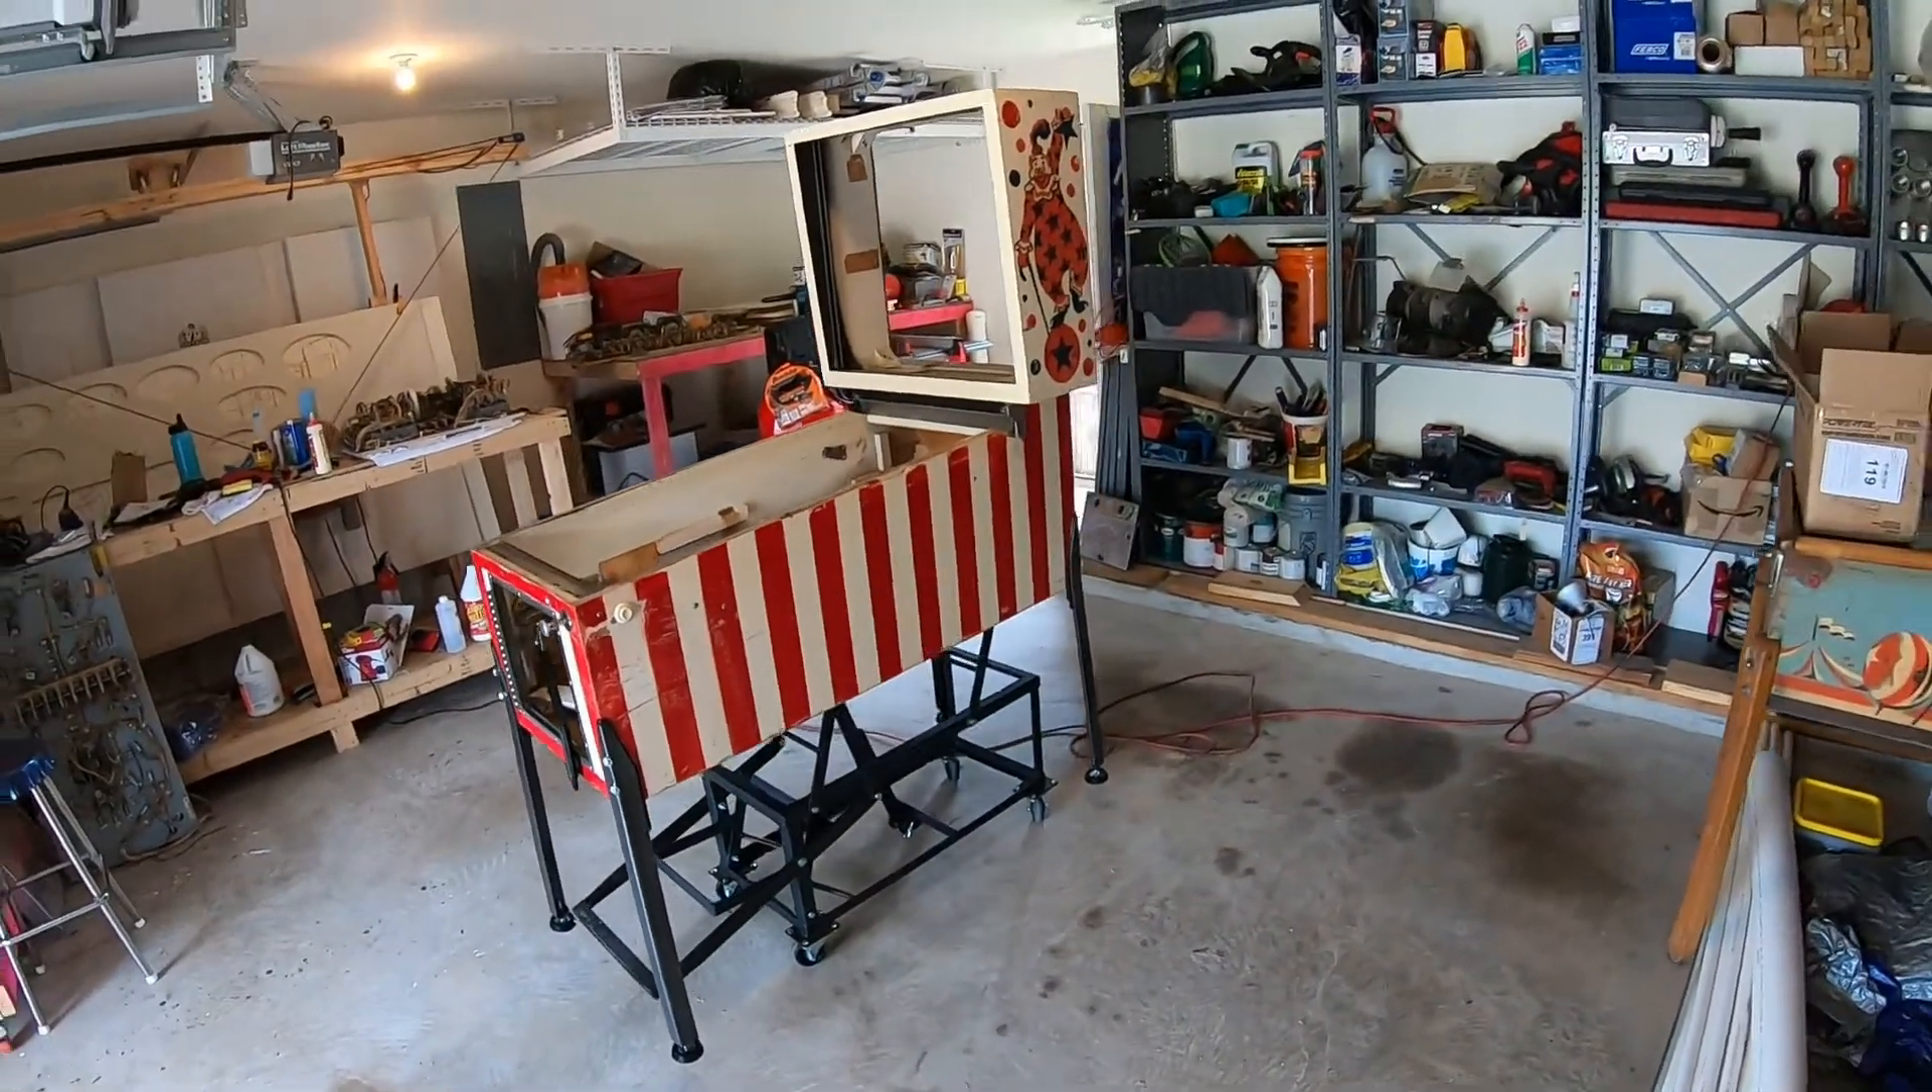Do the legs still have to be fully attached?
No.